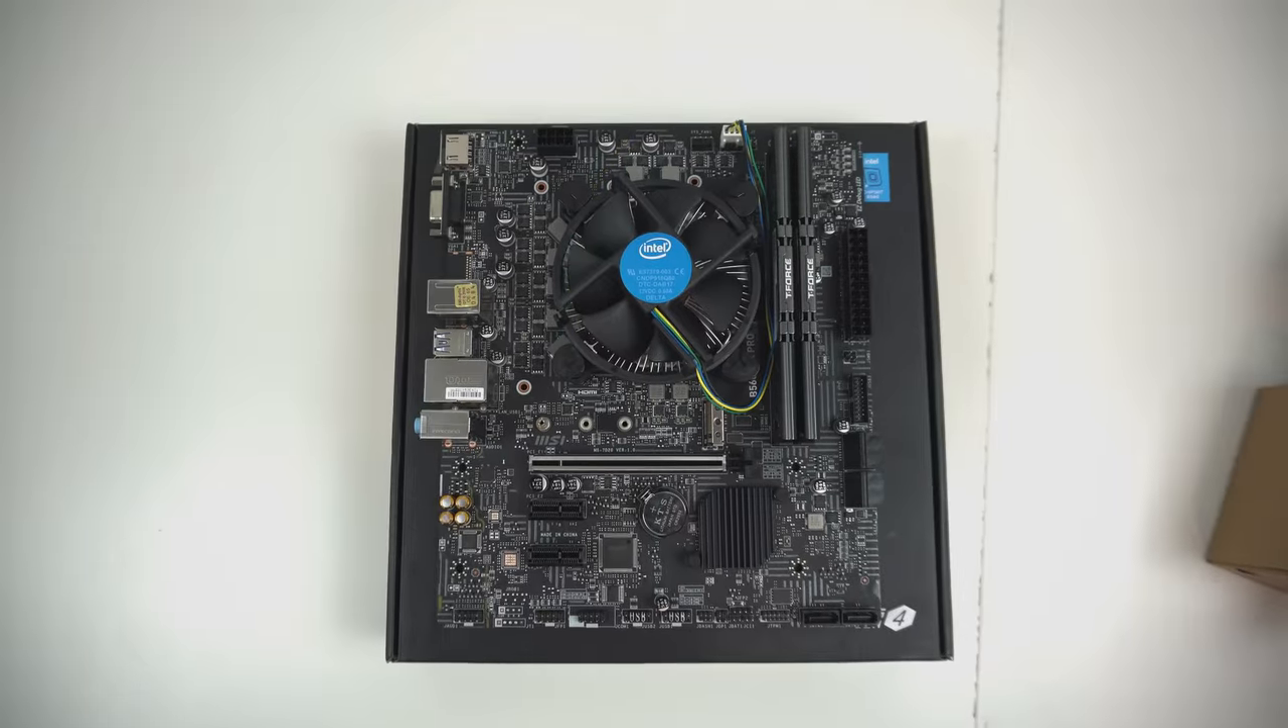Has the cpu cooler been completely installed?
Yes.